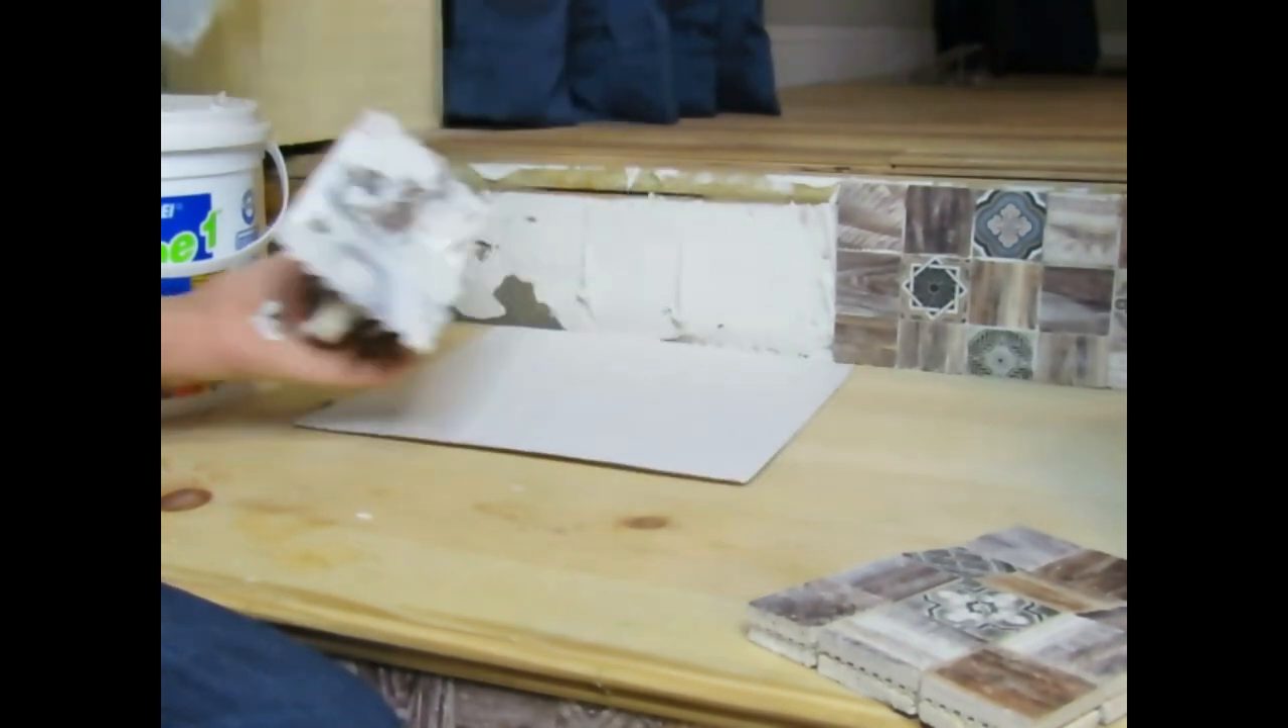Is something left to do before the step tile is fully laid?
Yes.